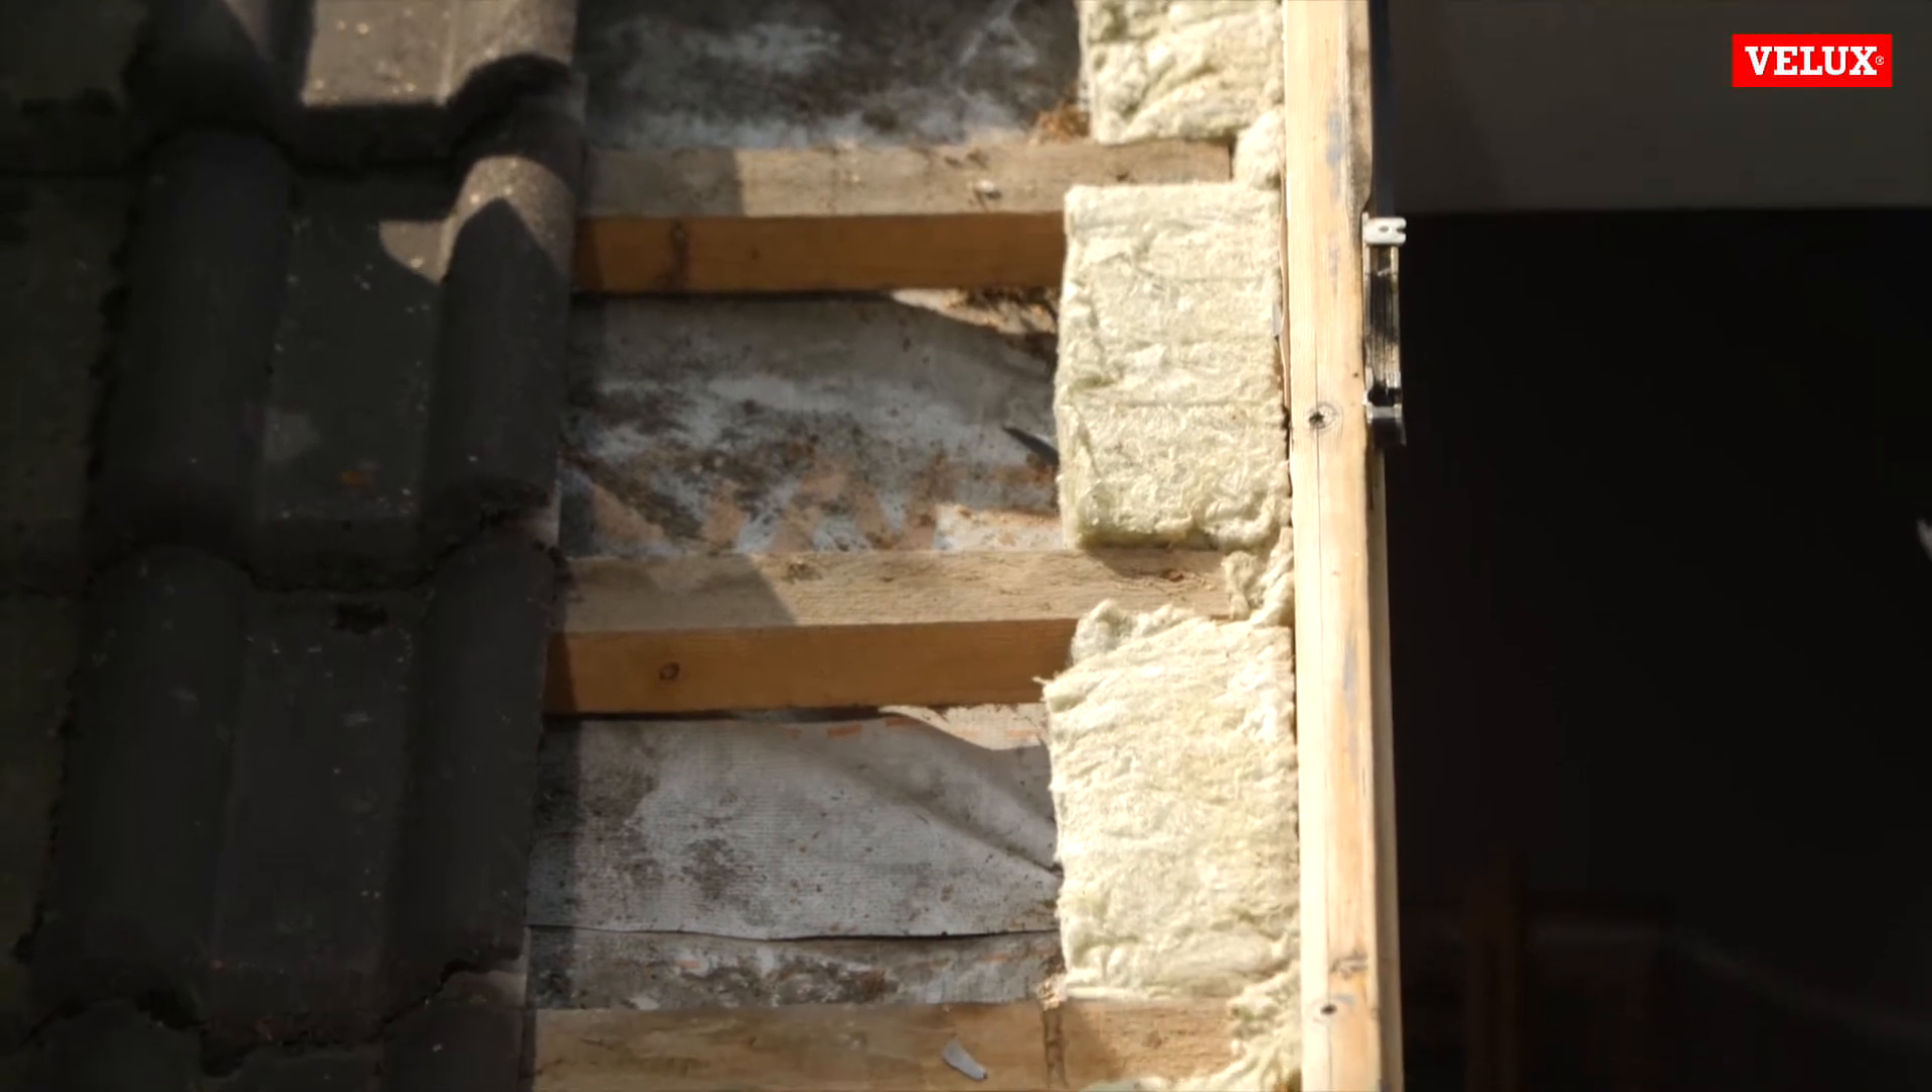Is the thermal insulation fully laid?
Yes.